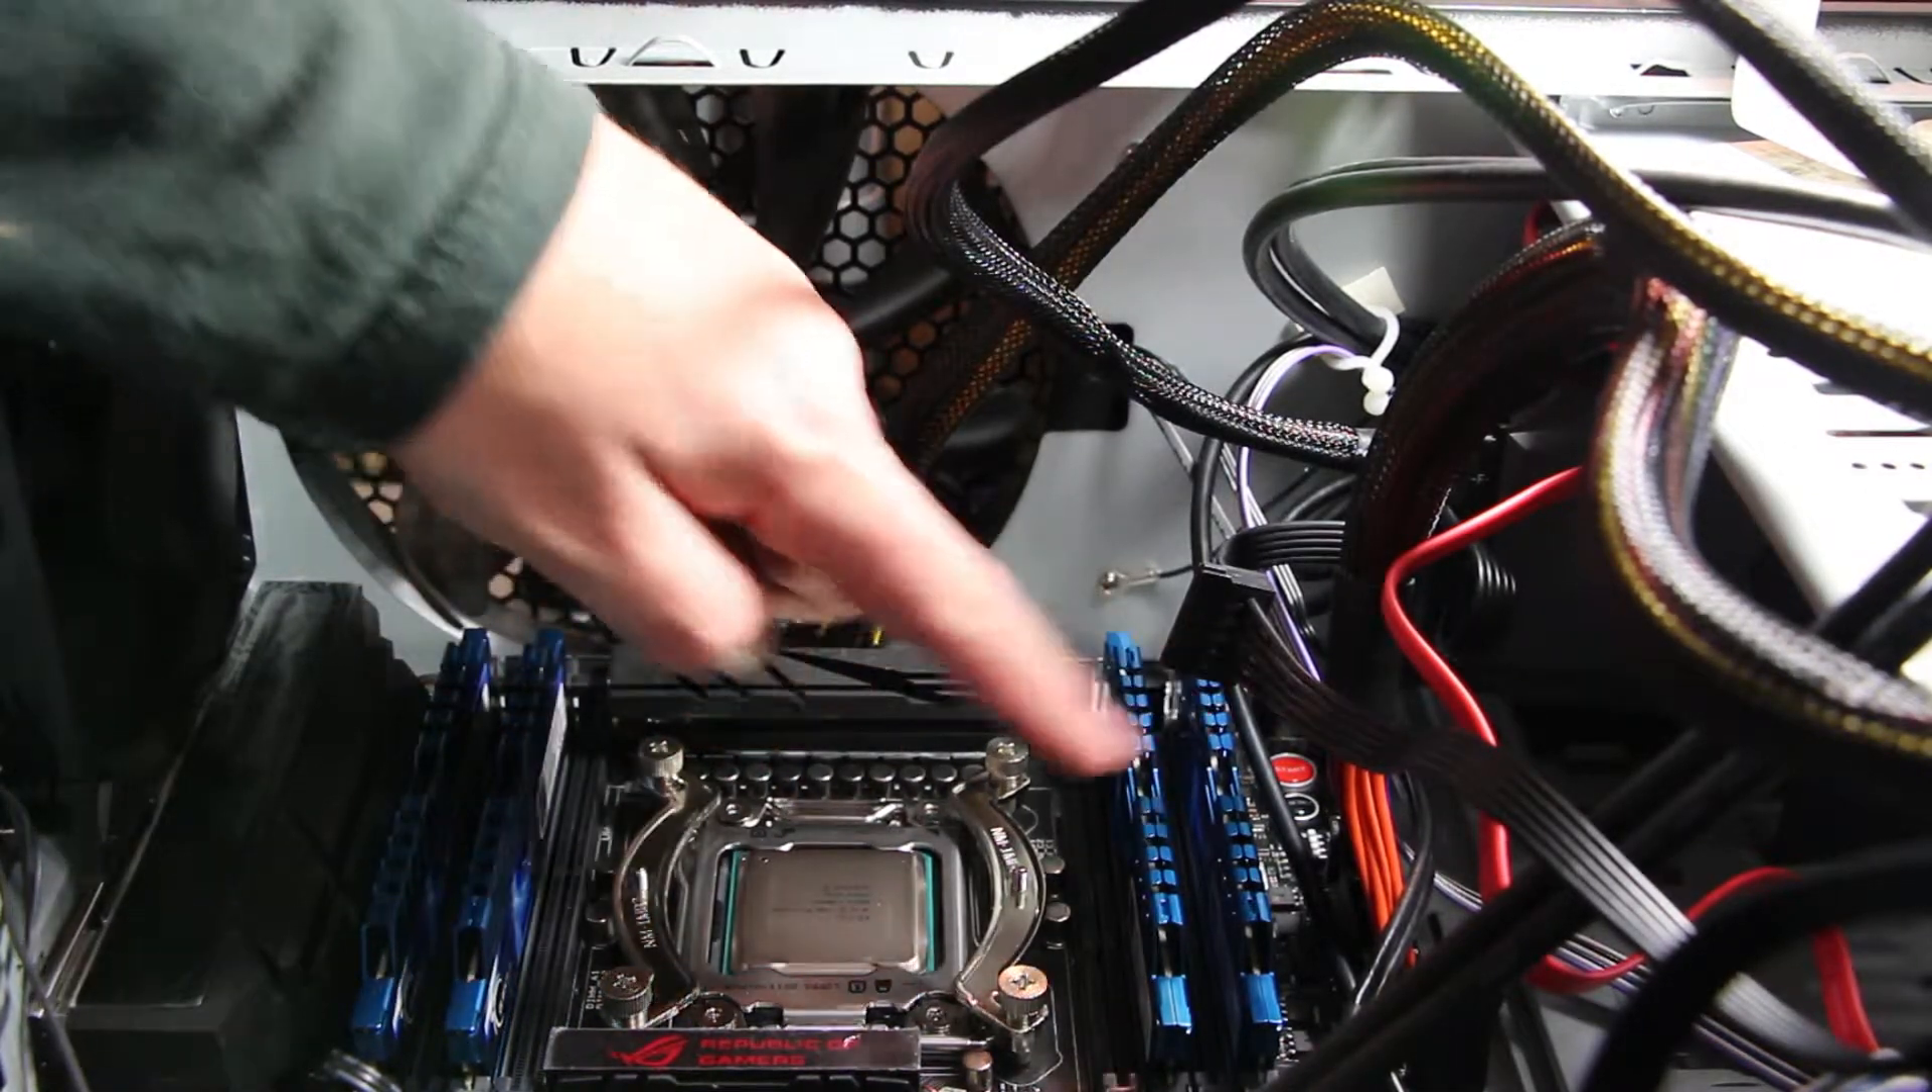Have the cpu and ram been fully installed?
Yes.